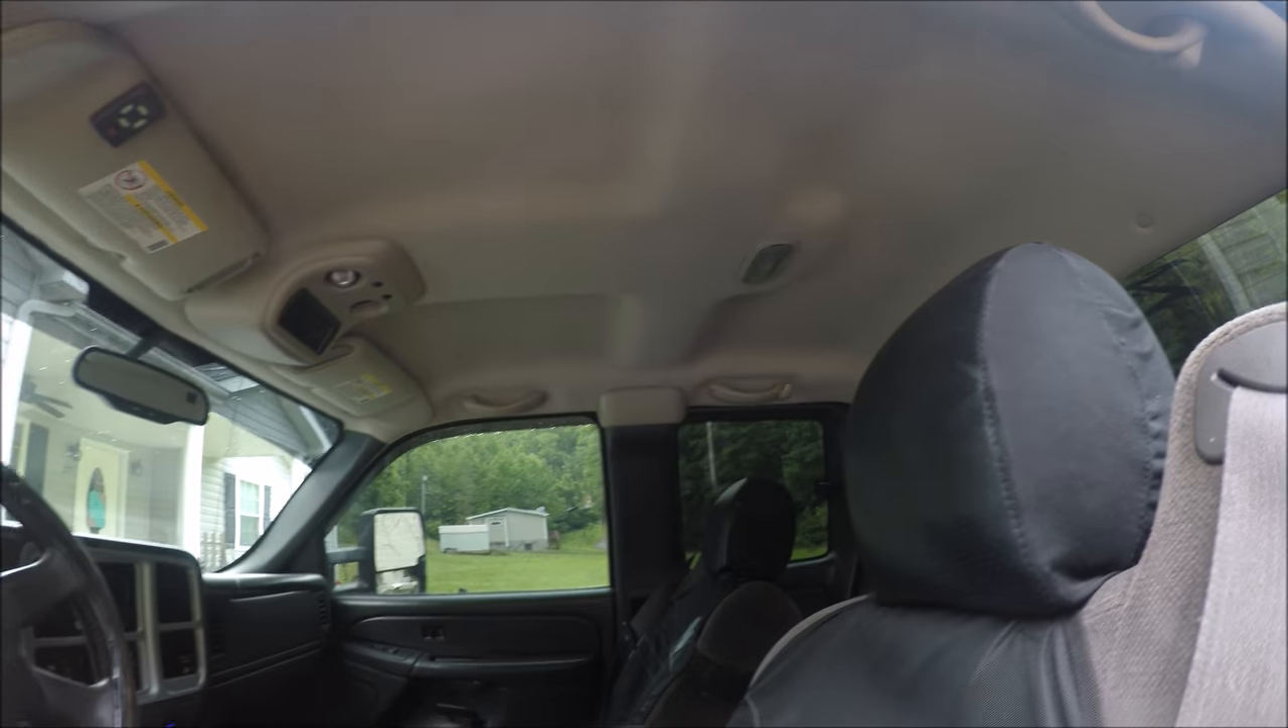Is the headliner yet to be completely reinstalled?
No.